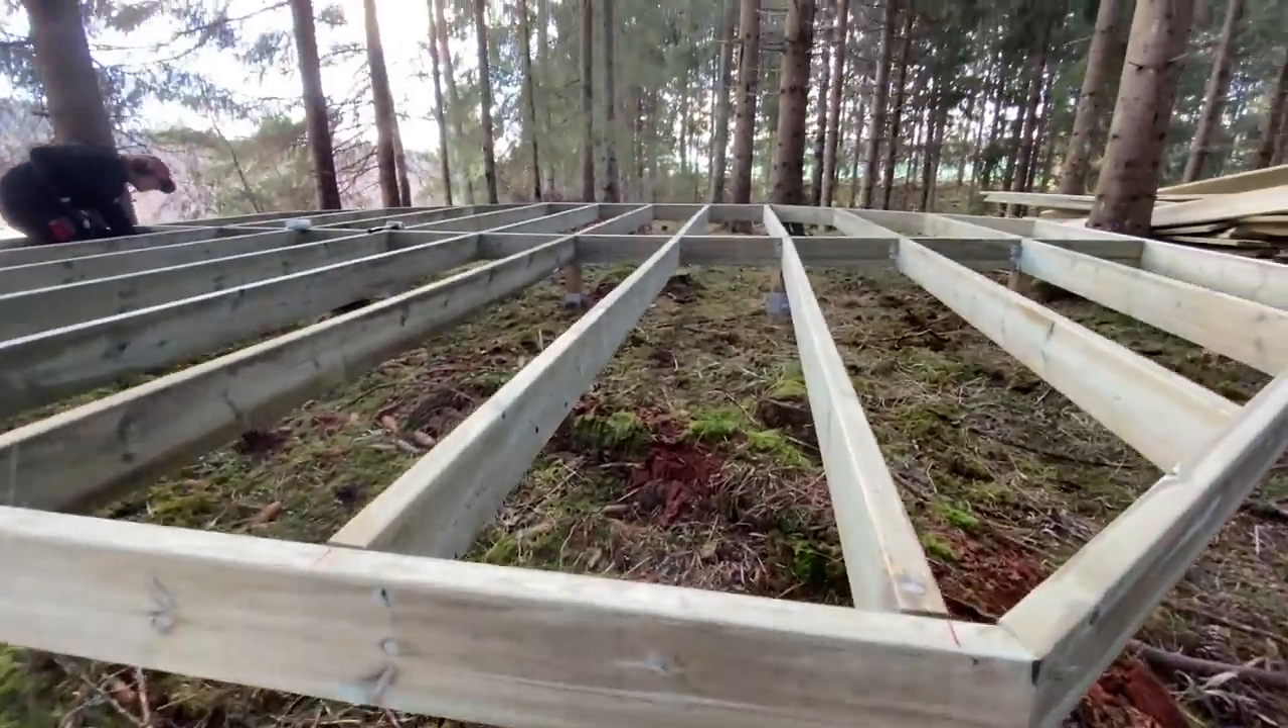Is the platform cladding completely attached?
No.